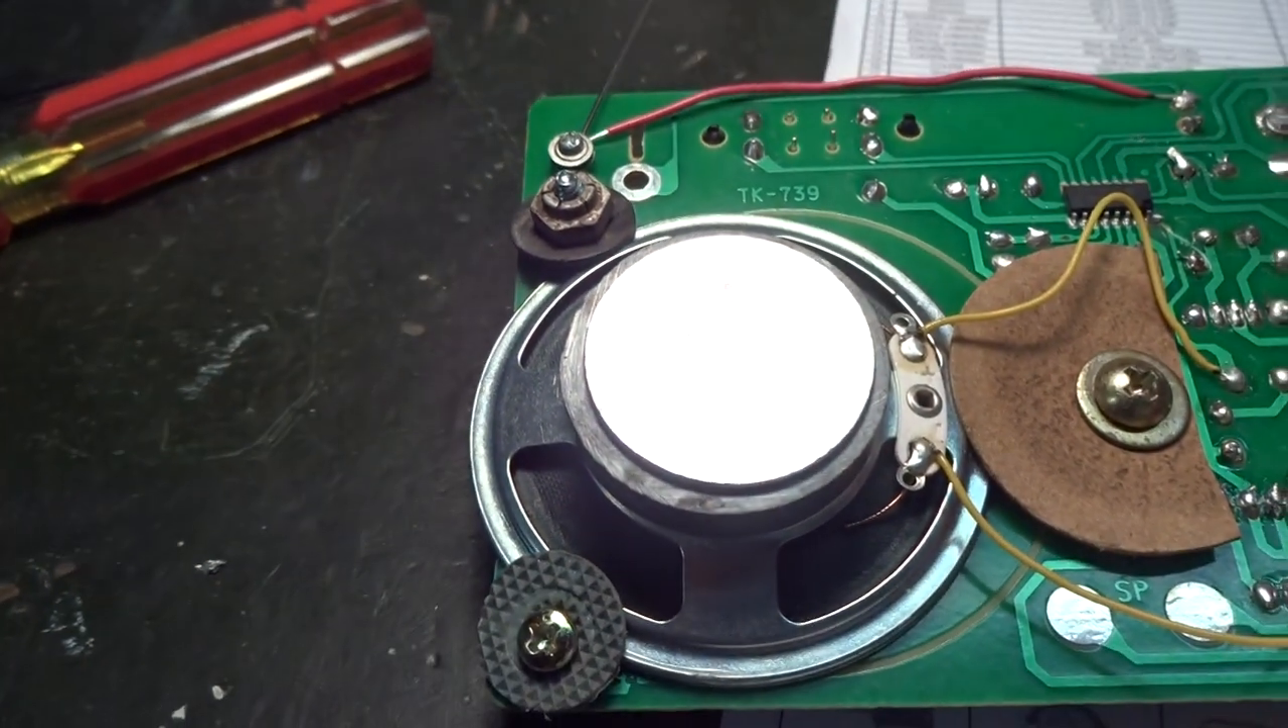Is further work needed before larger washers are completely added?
No.